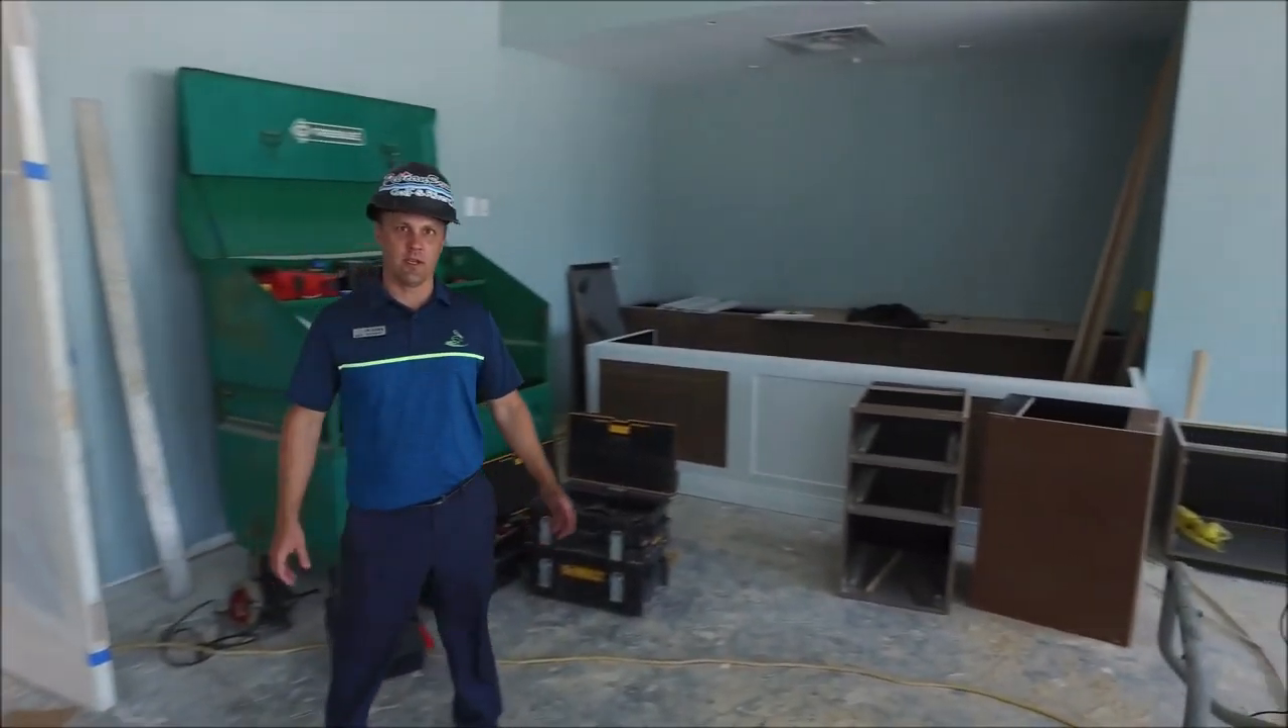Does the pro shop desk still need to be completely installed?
Yes.